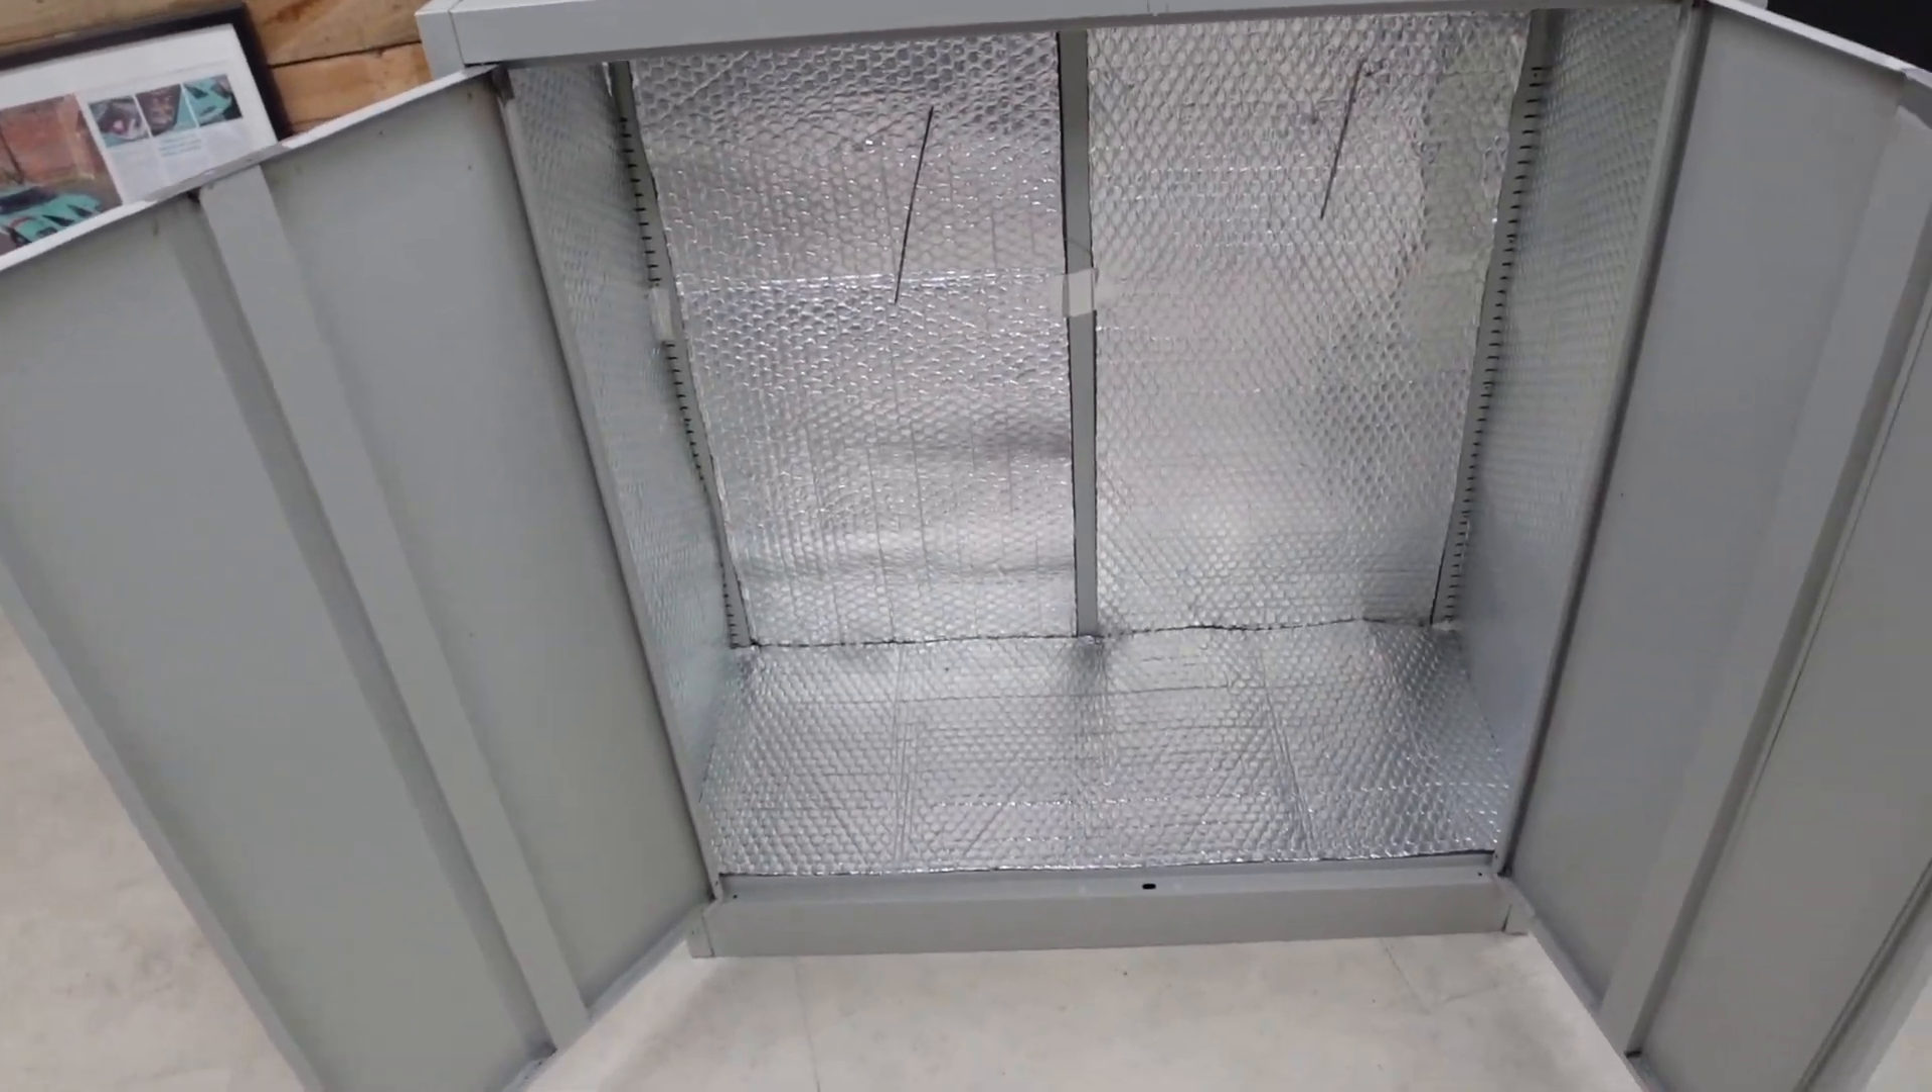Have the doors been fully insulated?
No.